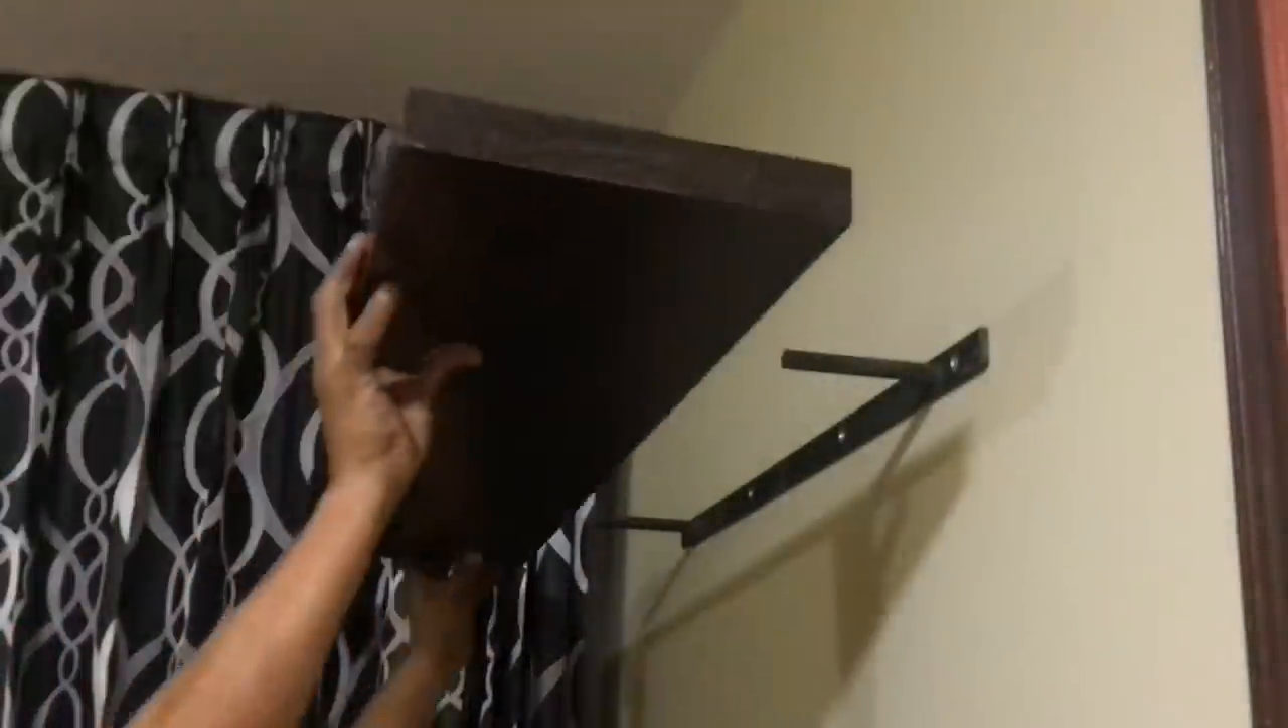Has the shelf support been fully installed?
Yes.